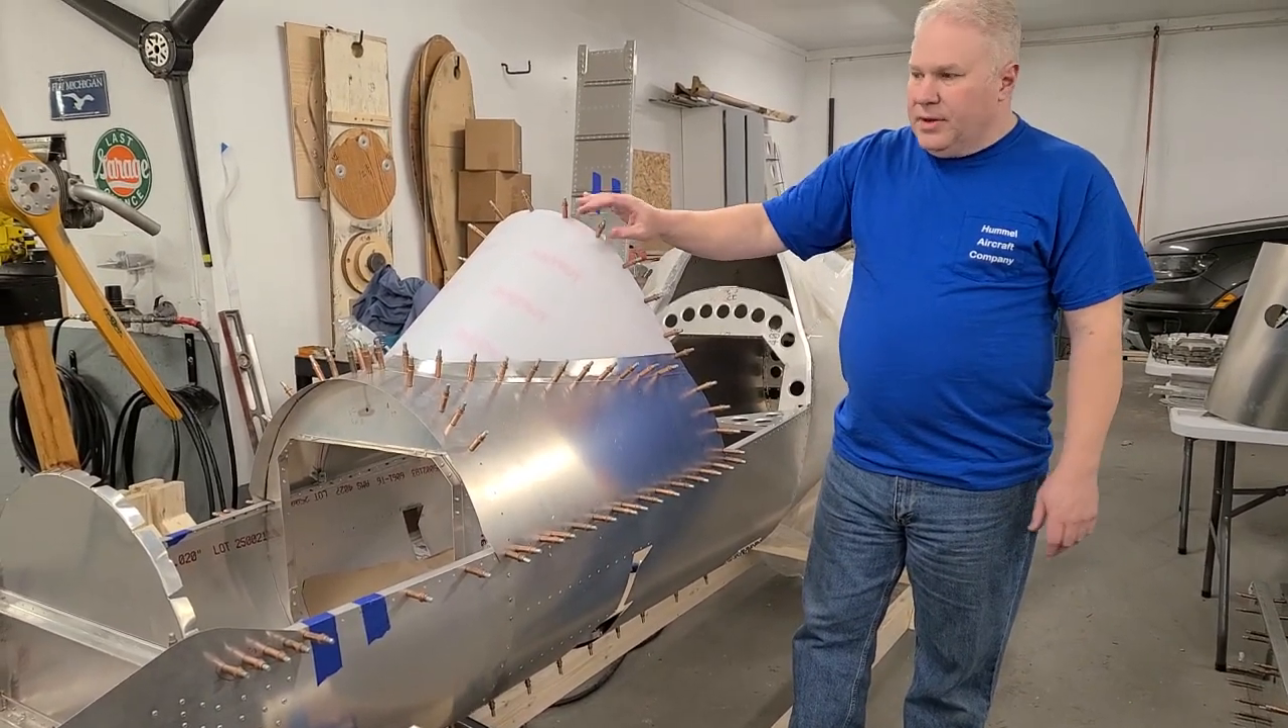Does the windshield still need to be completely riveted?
Yes.